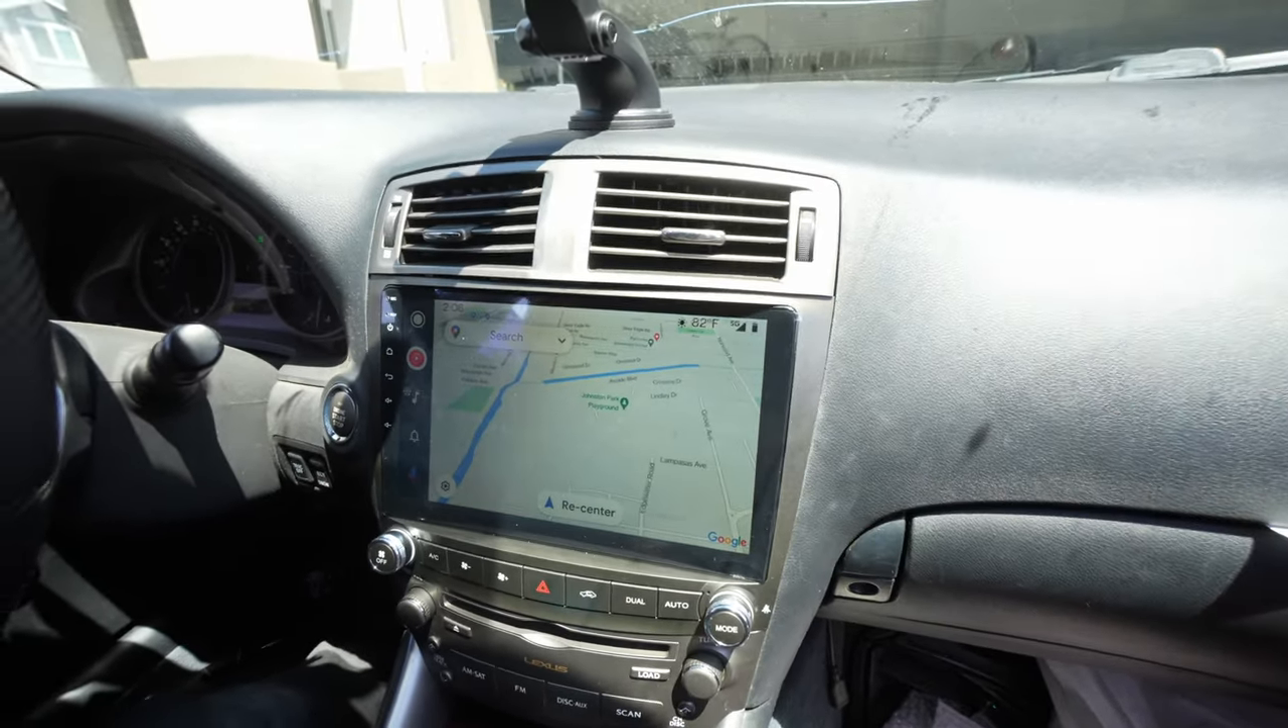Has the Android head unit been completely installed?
Yes.